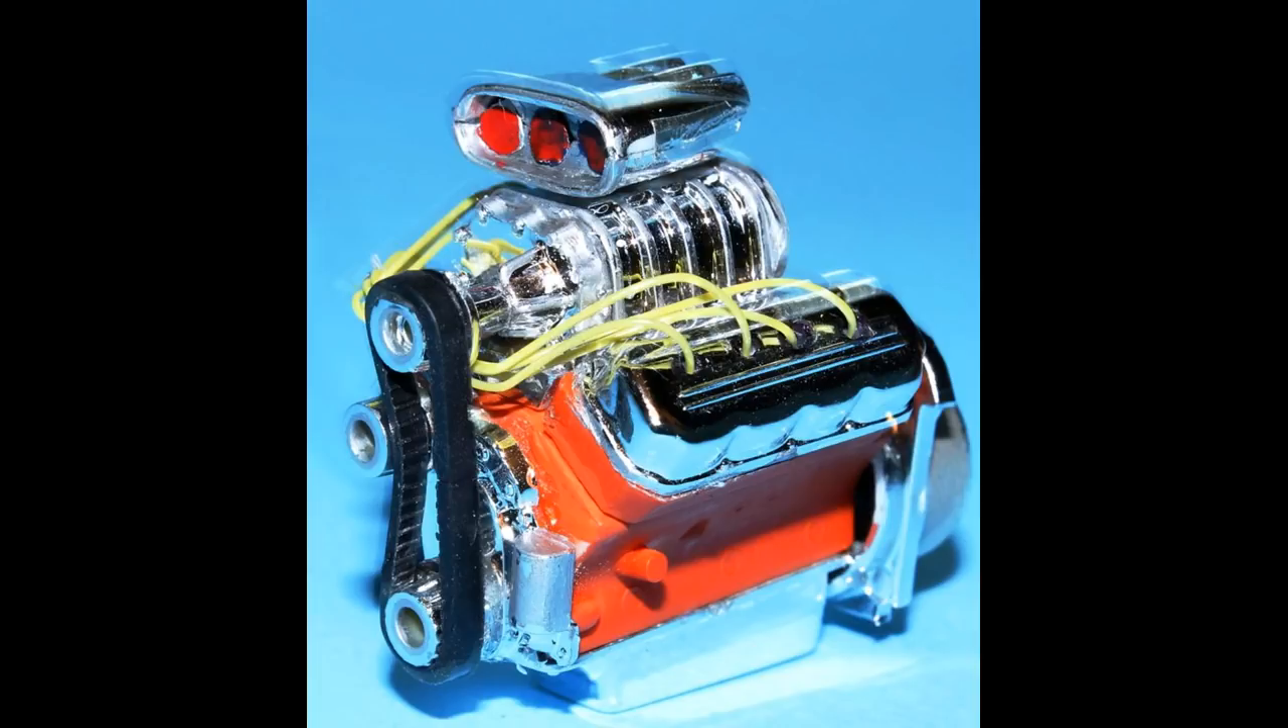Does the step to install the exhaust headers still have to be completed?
Yes.